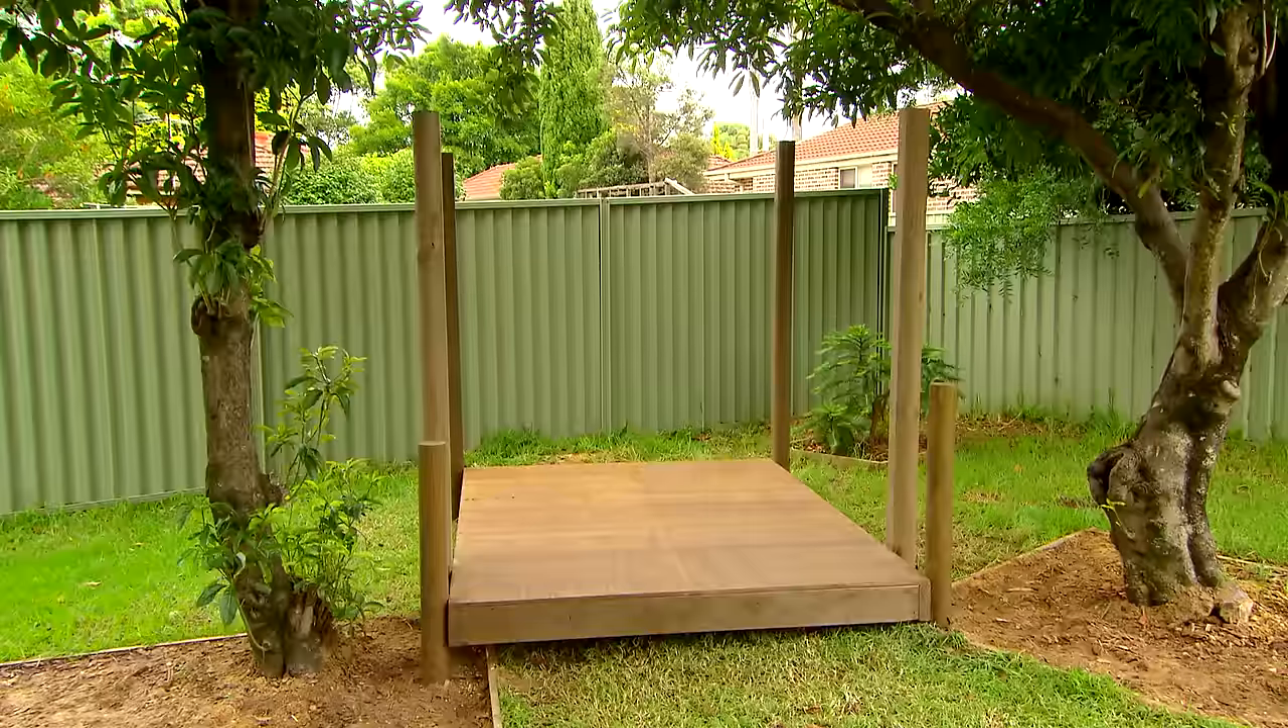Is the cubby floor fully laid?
Yes.